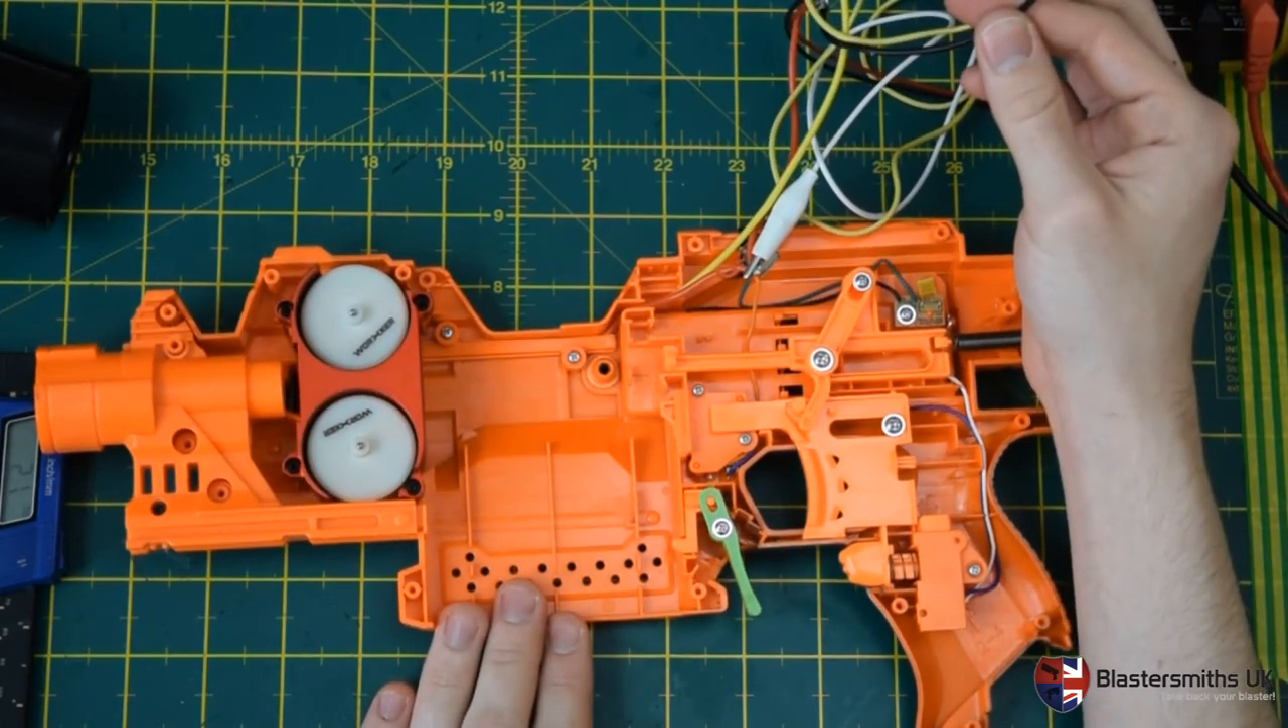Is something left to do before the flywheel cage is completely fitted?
No.